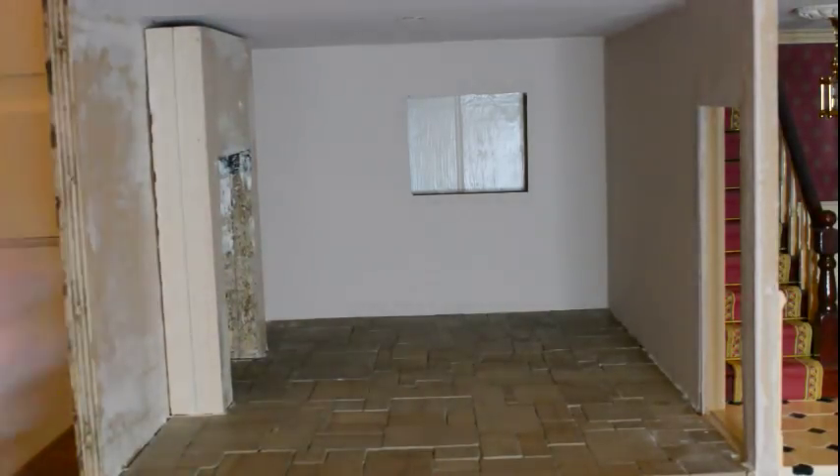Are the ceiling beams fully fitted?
No.